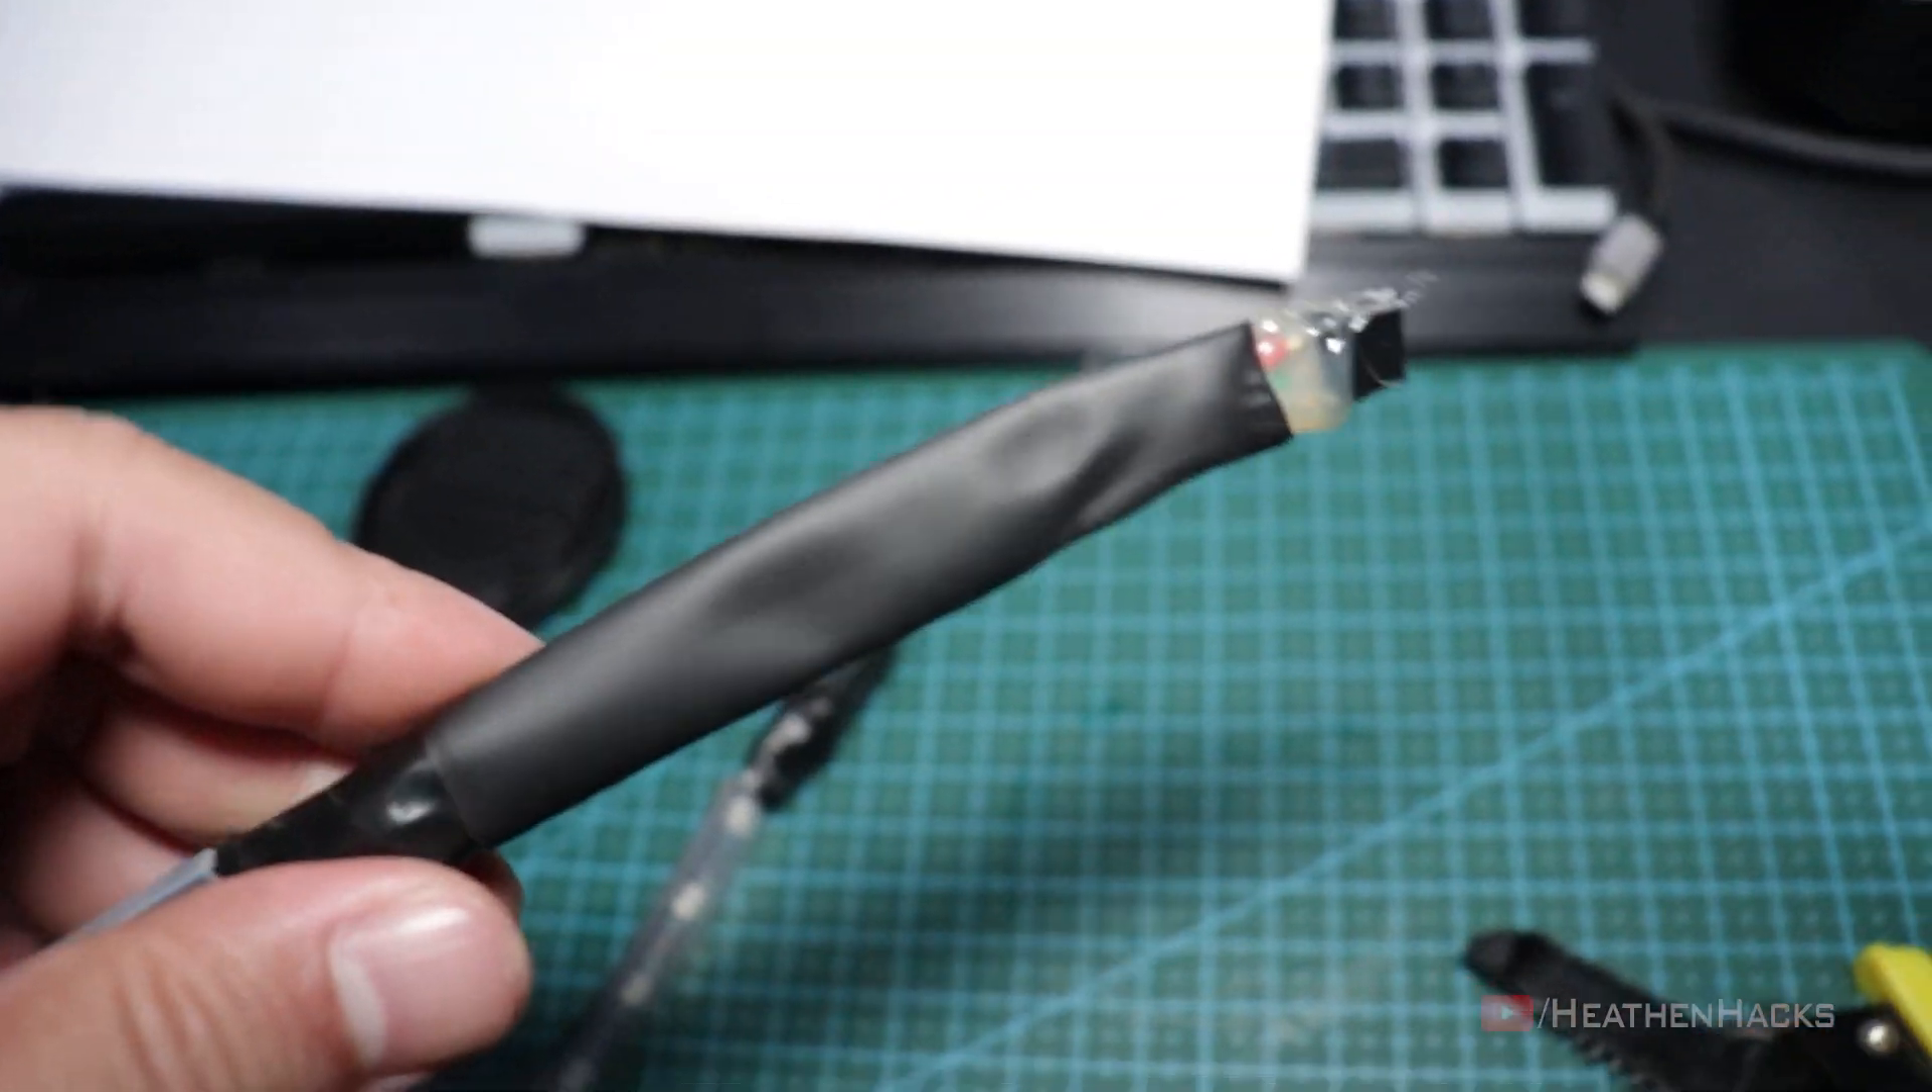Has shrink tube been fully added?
Yes.